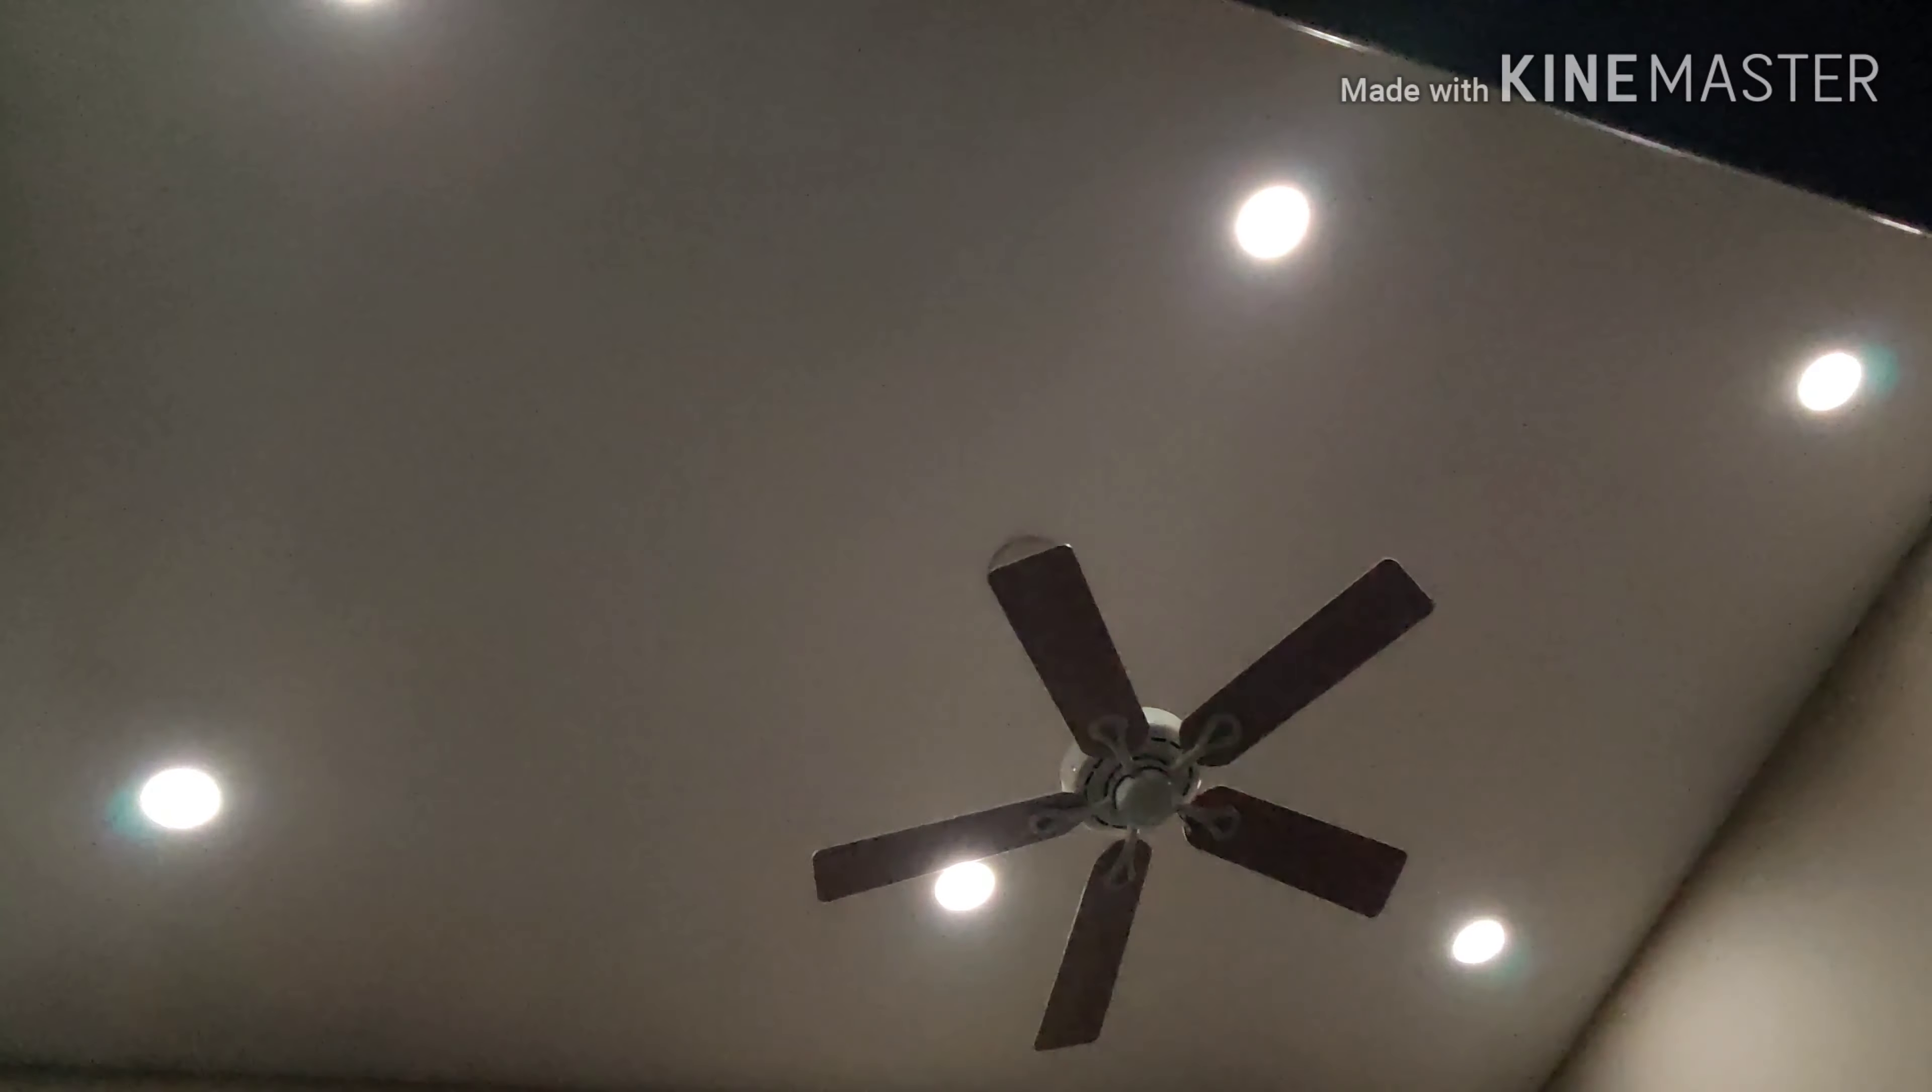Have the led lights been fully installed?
Yes.